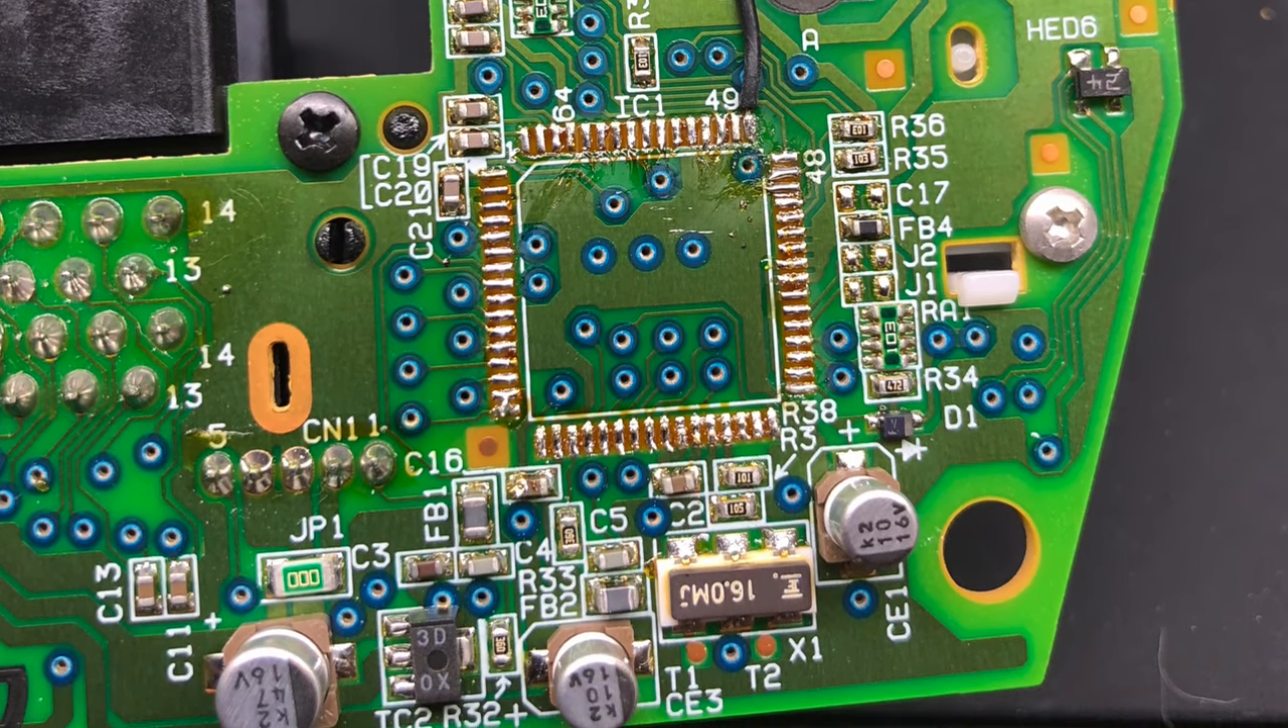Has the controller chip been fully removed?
Yes.